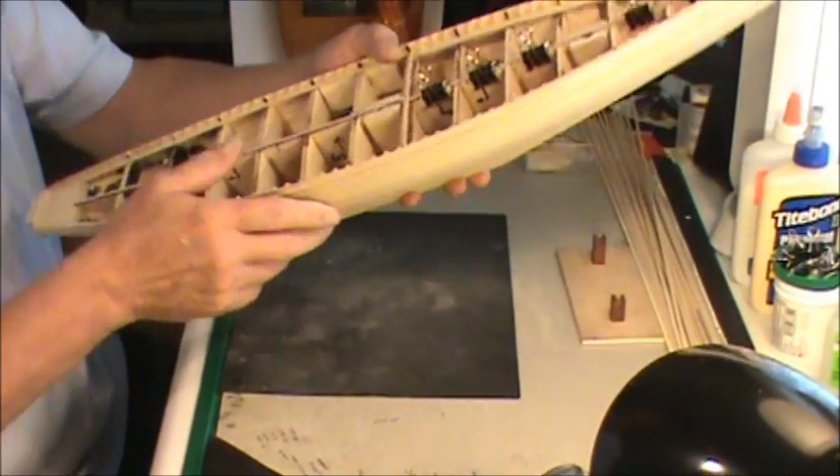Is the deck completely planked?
No.